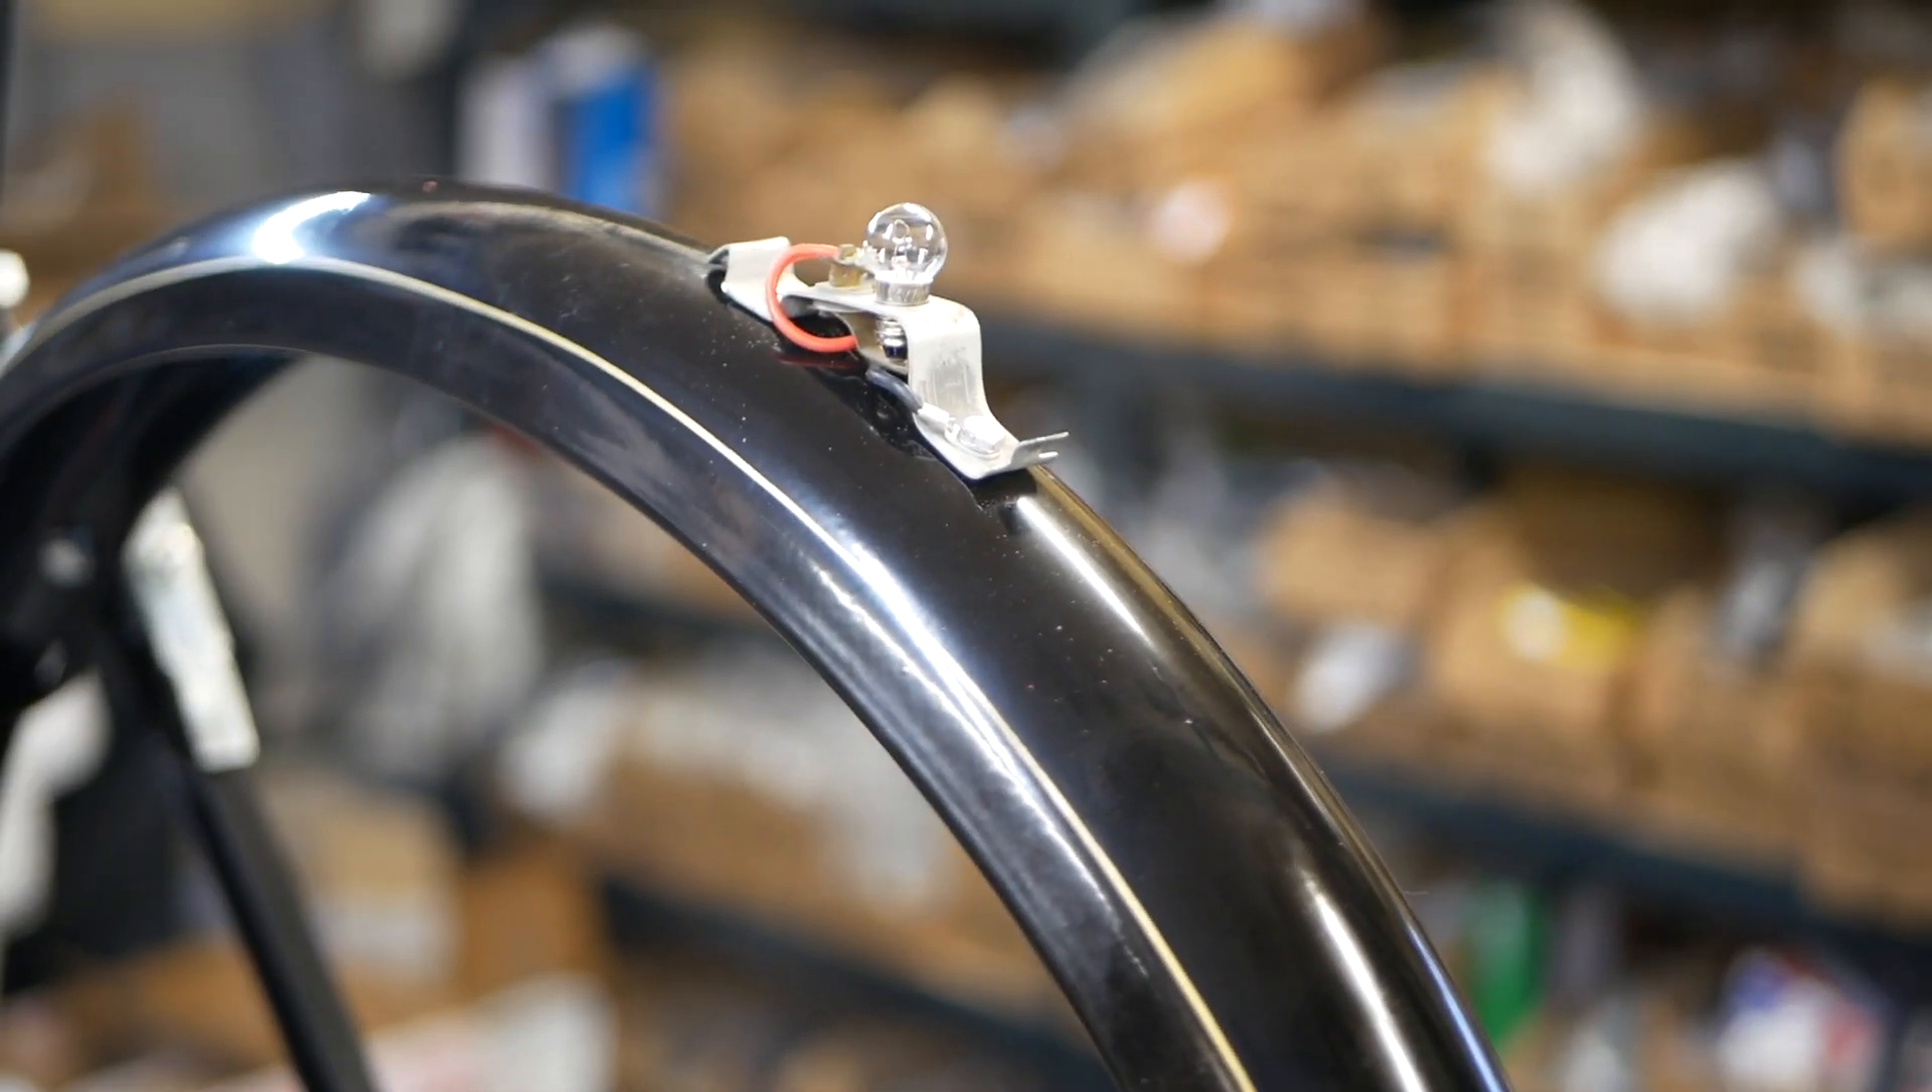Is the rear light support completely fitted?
Yes.